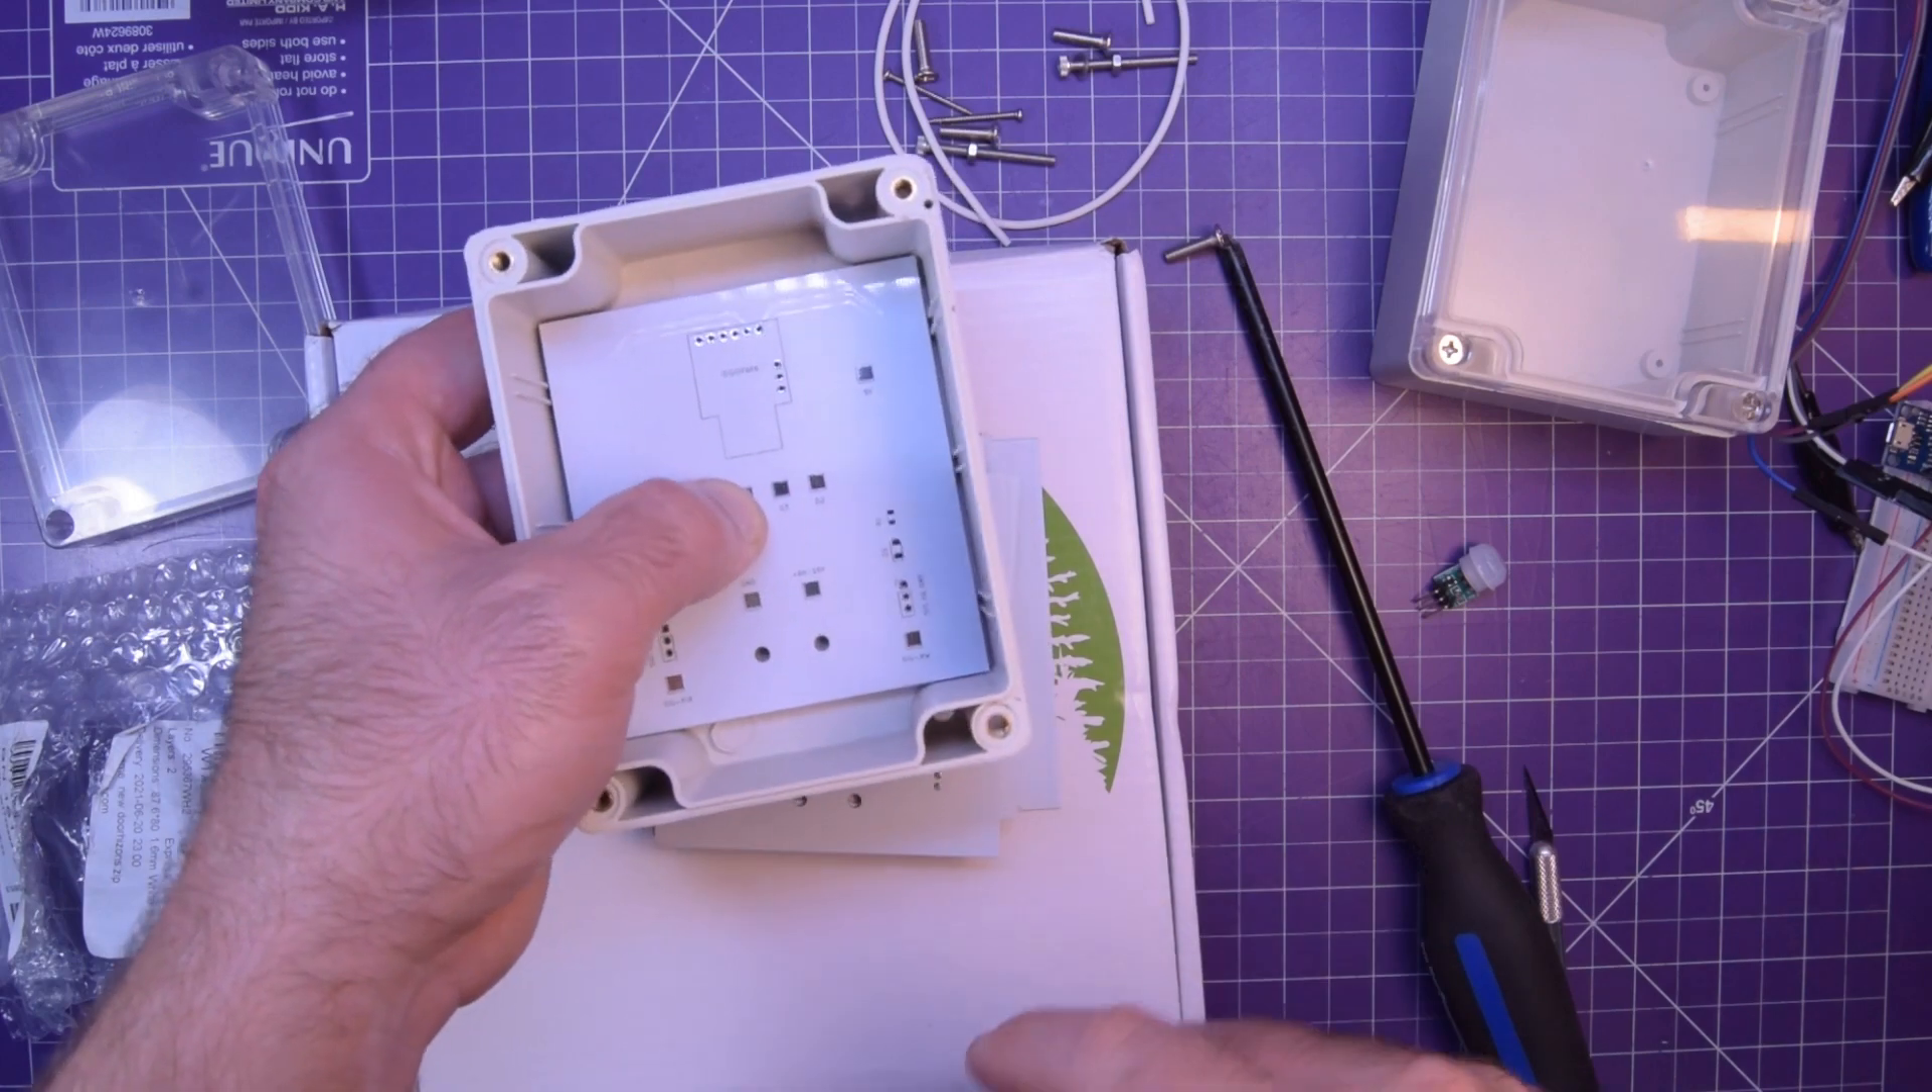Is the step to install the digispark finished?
No.